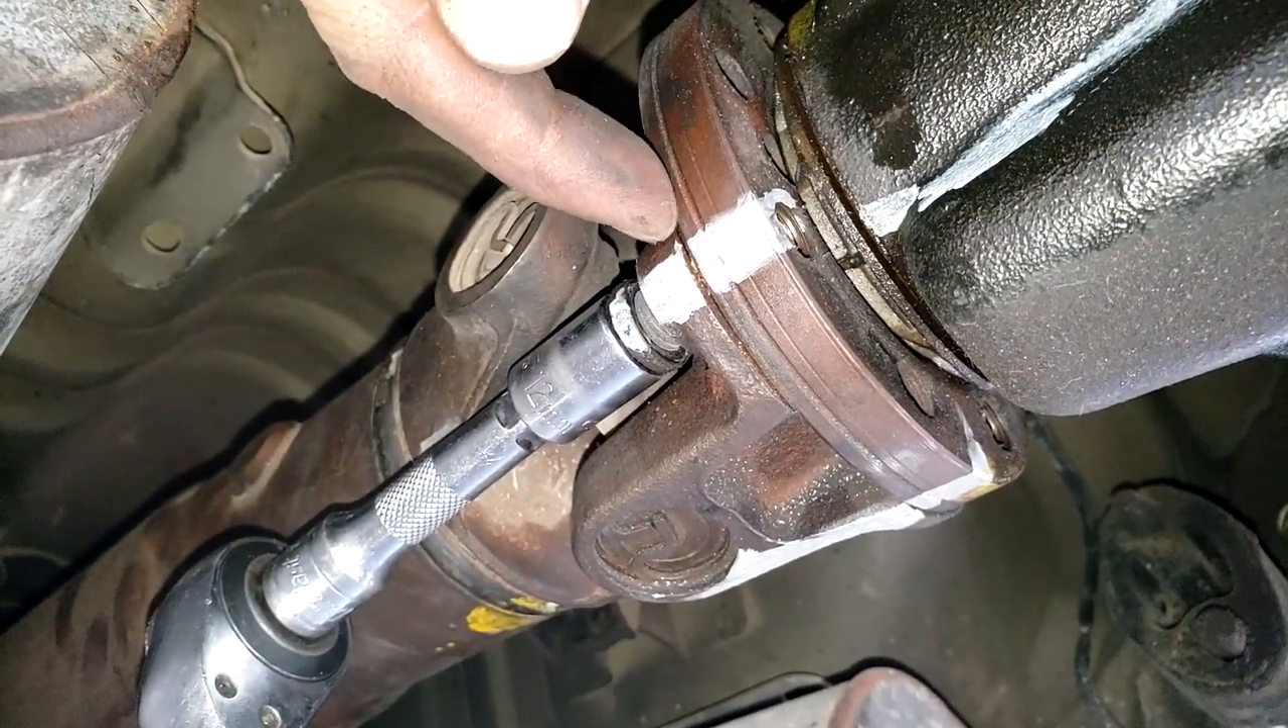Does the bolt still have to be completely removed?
Yes.